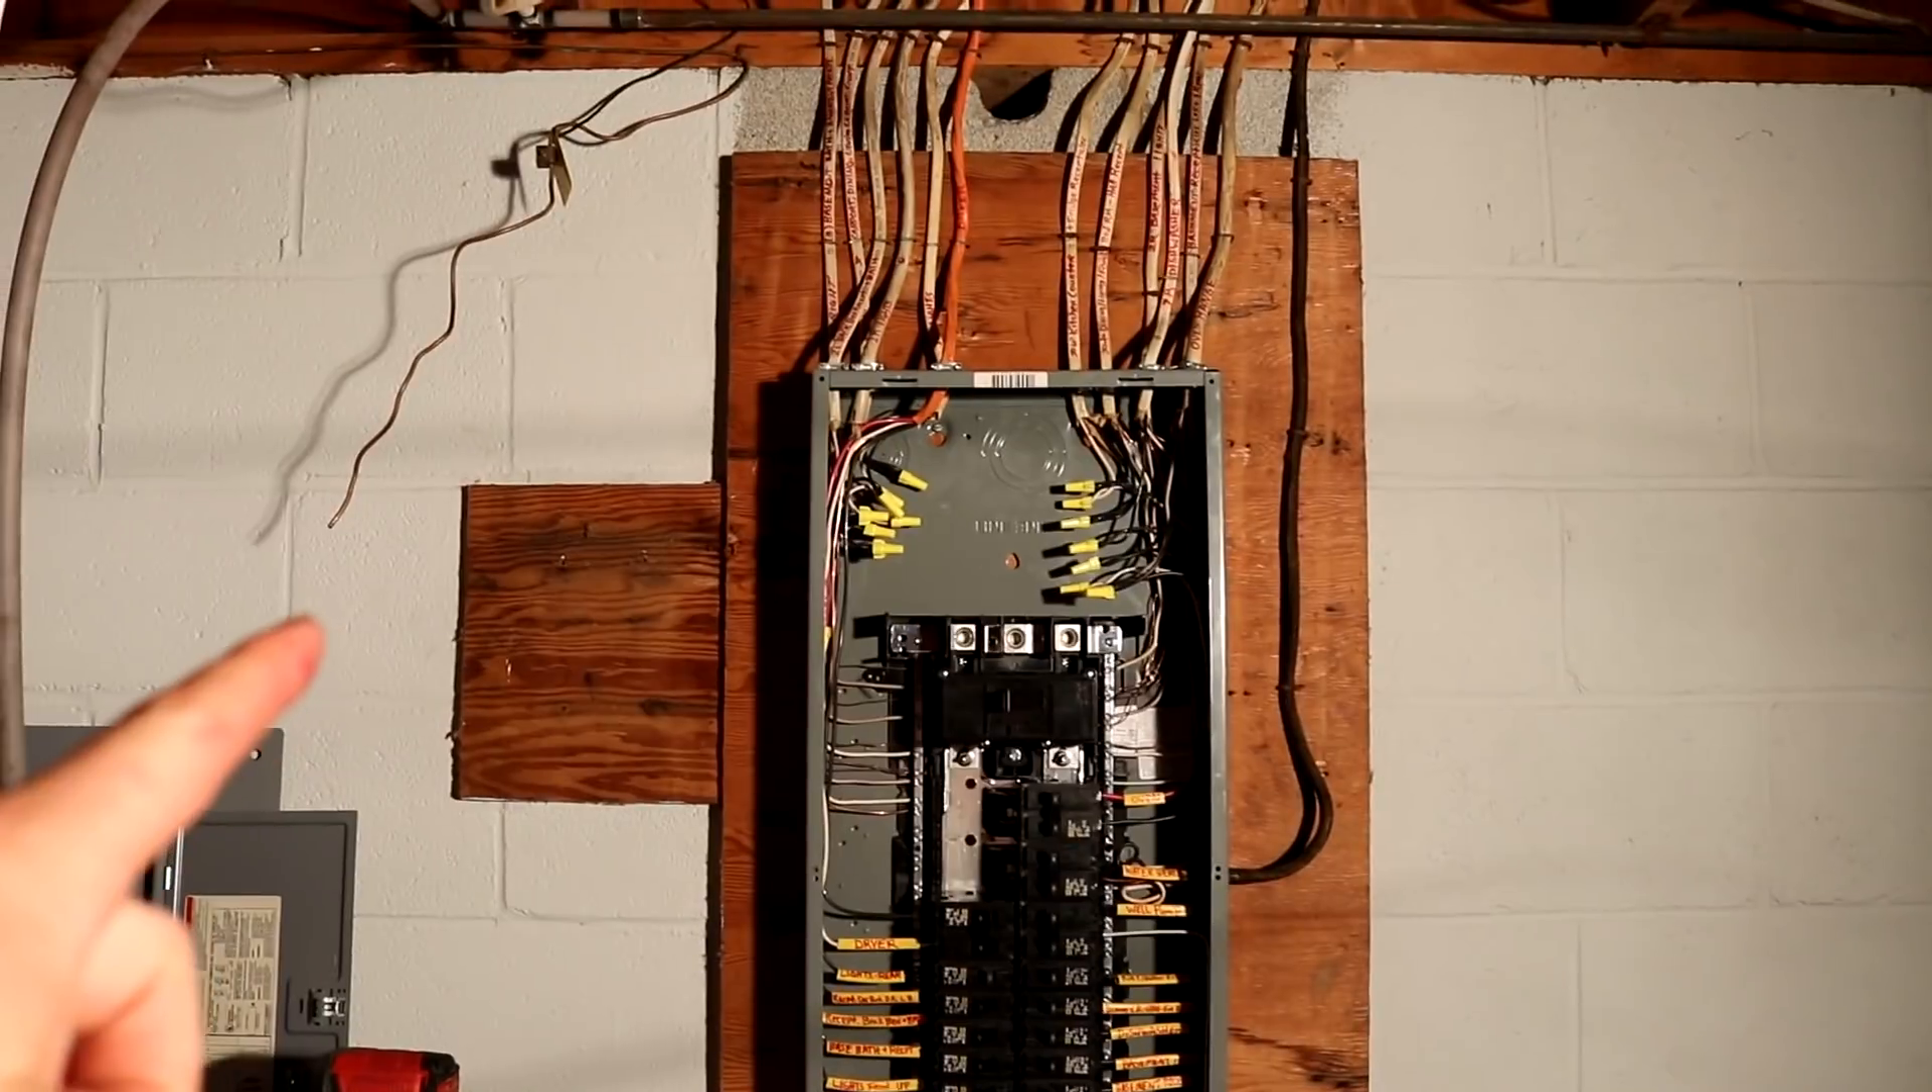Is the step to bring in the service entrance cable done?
No.